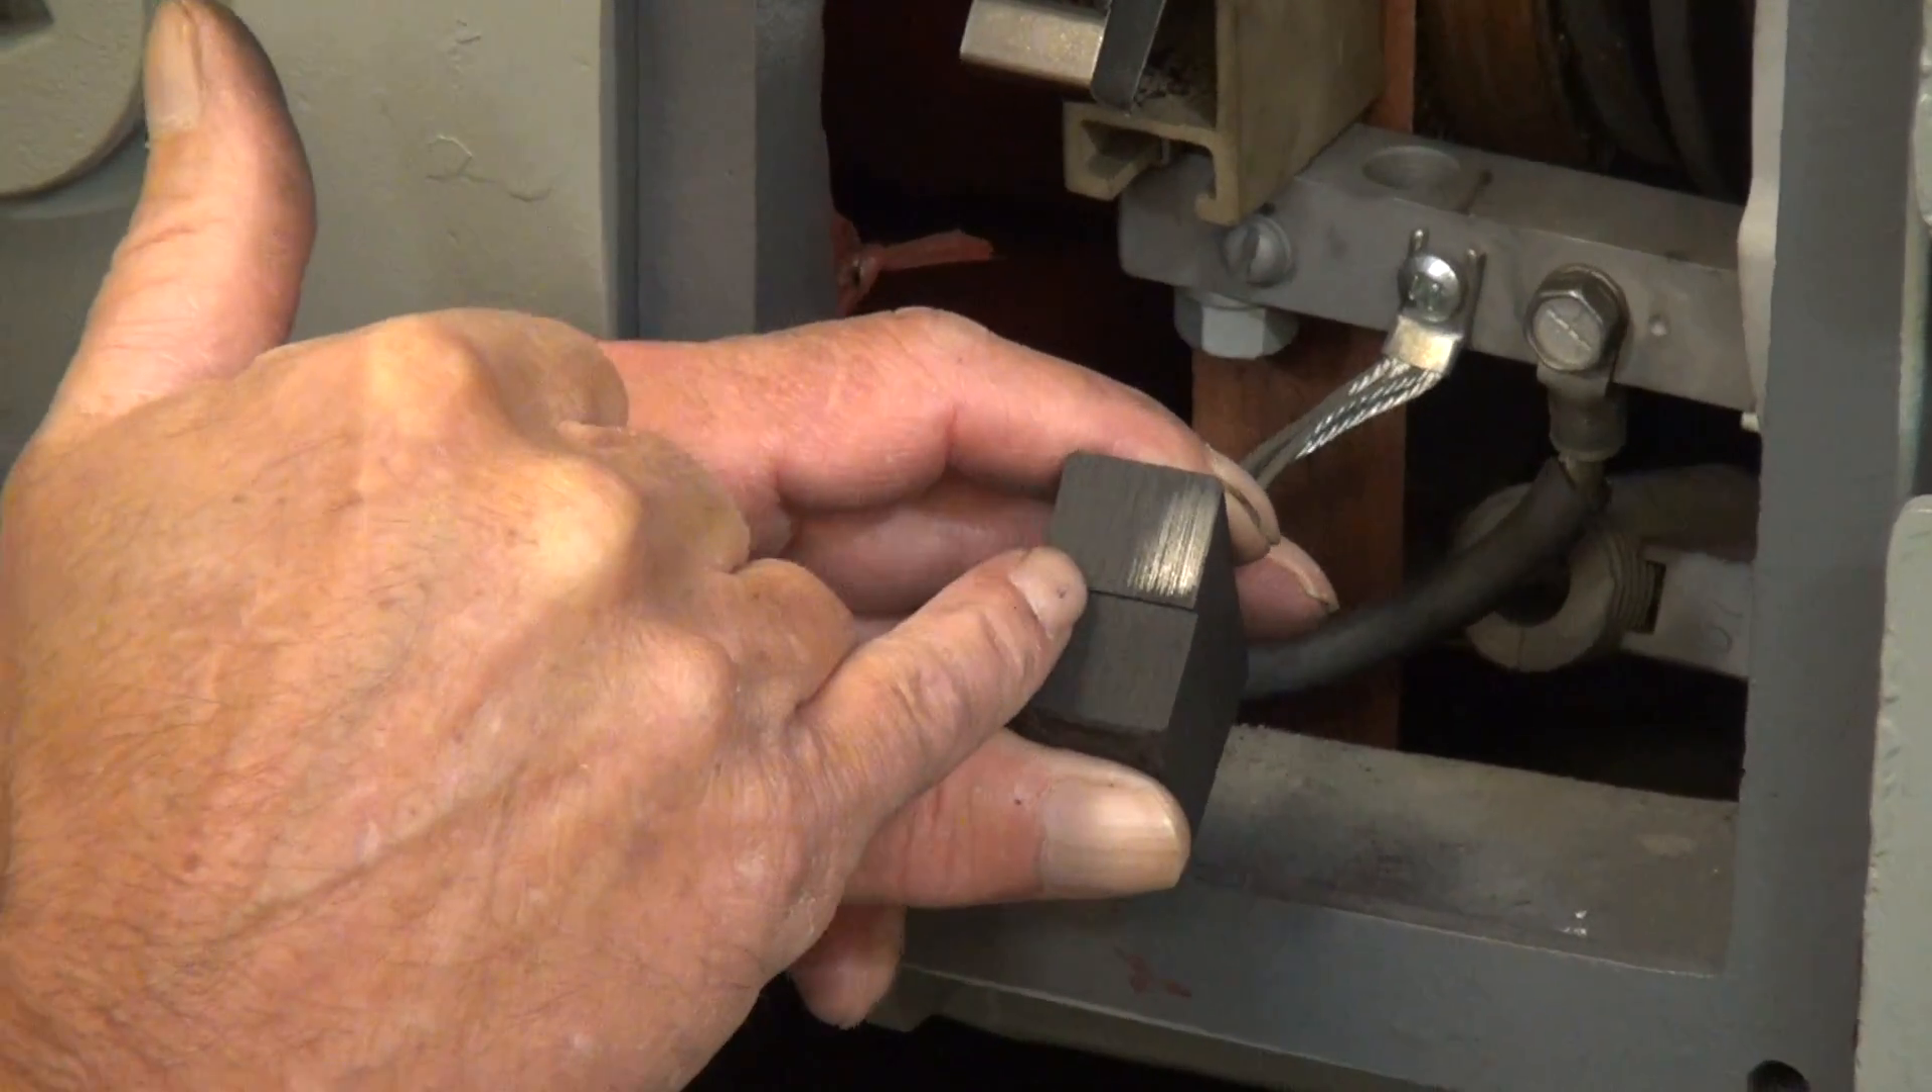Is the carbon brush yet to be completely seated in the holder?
Yes.